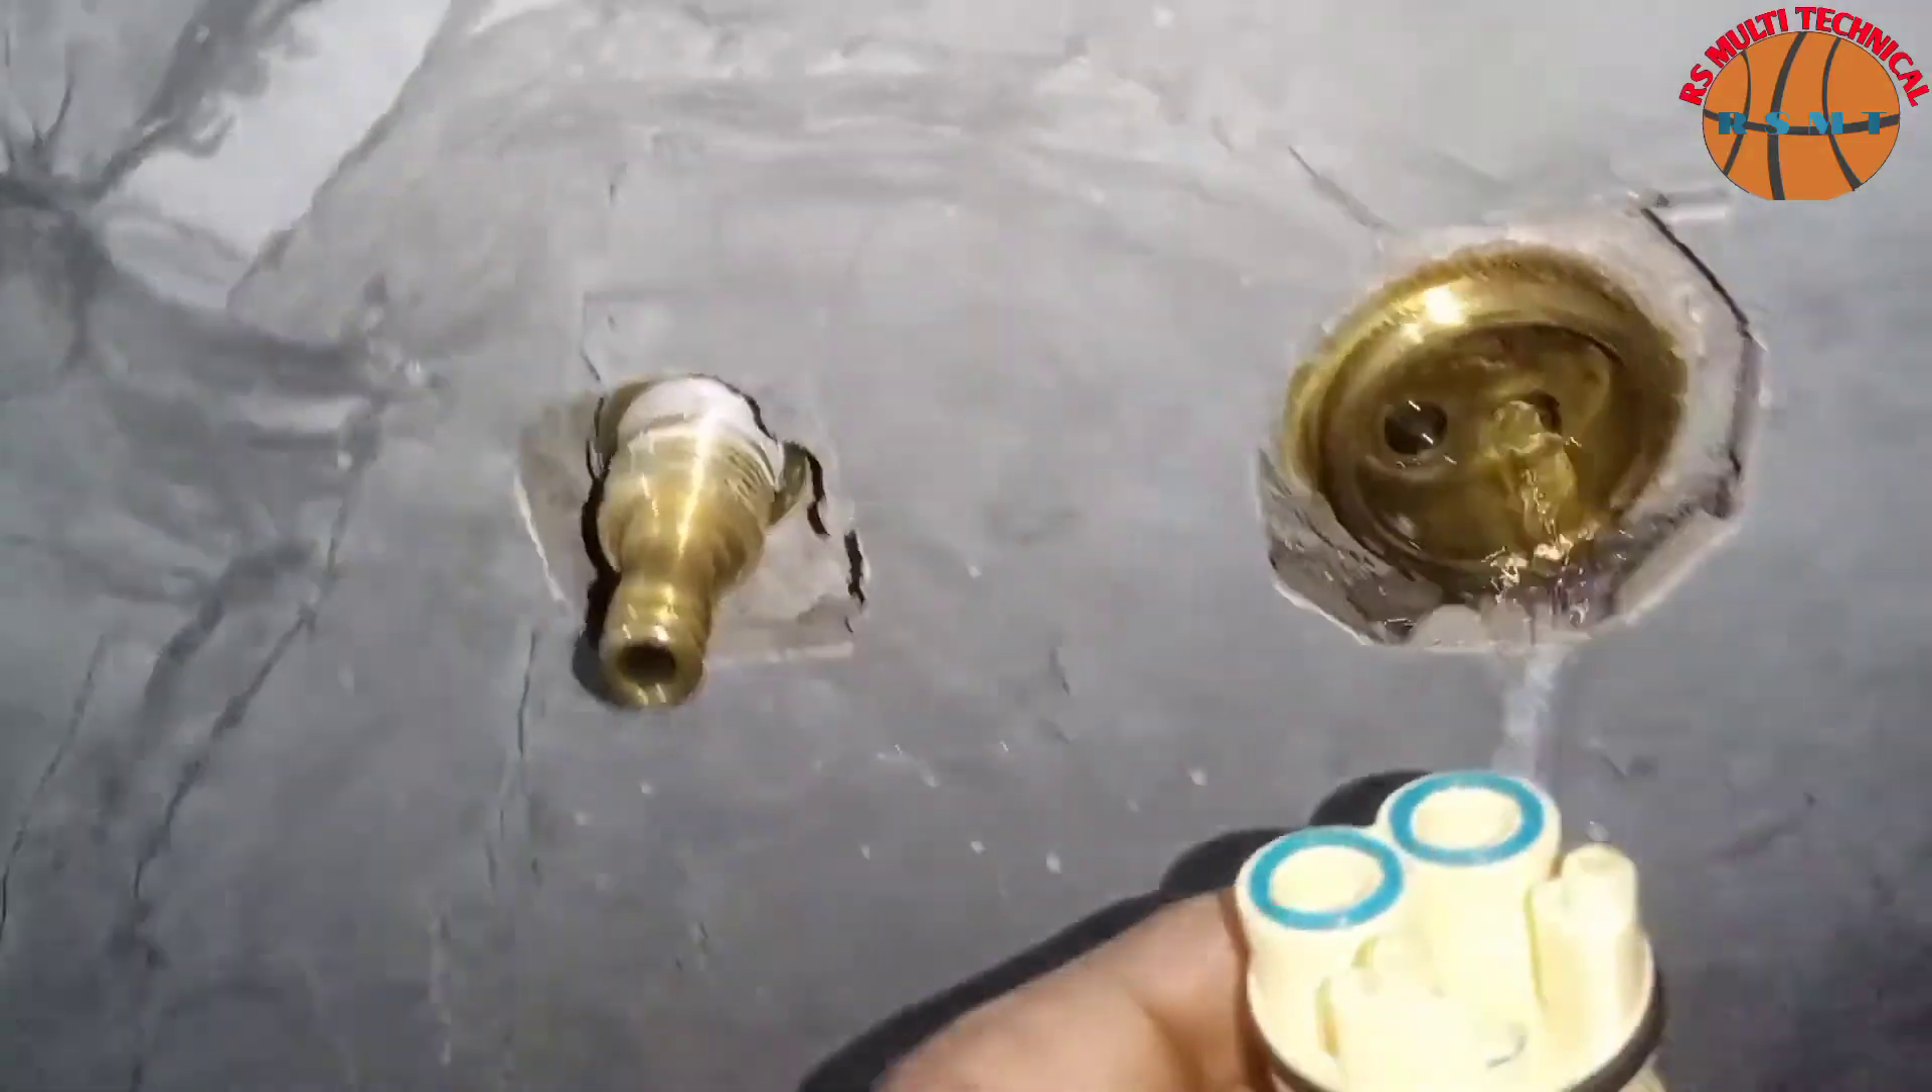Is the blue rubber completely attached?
Yes.